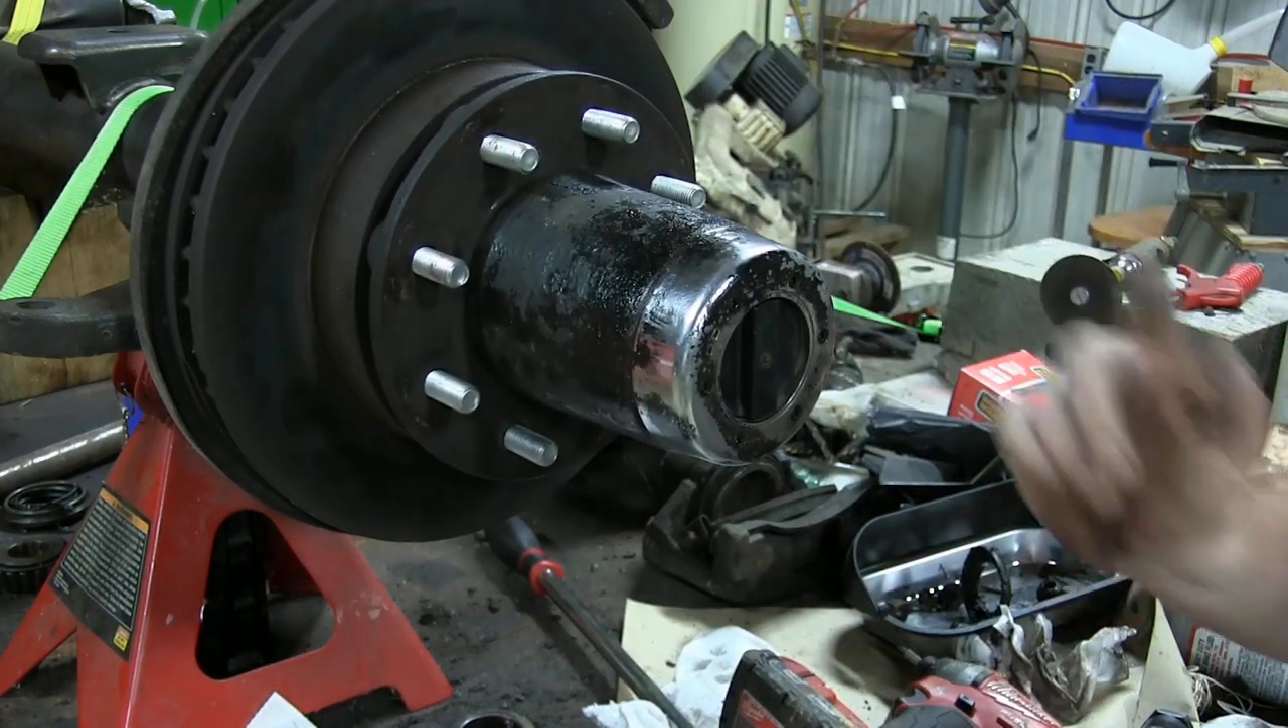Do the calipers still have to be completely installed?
Yes.